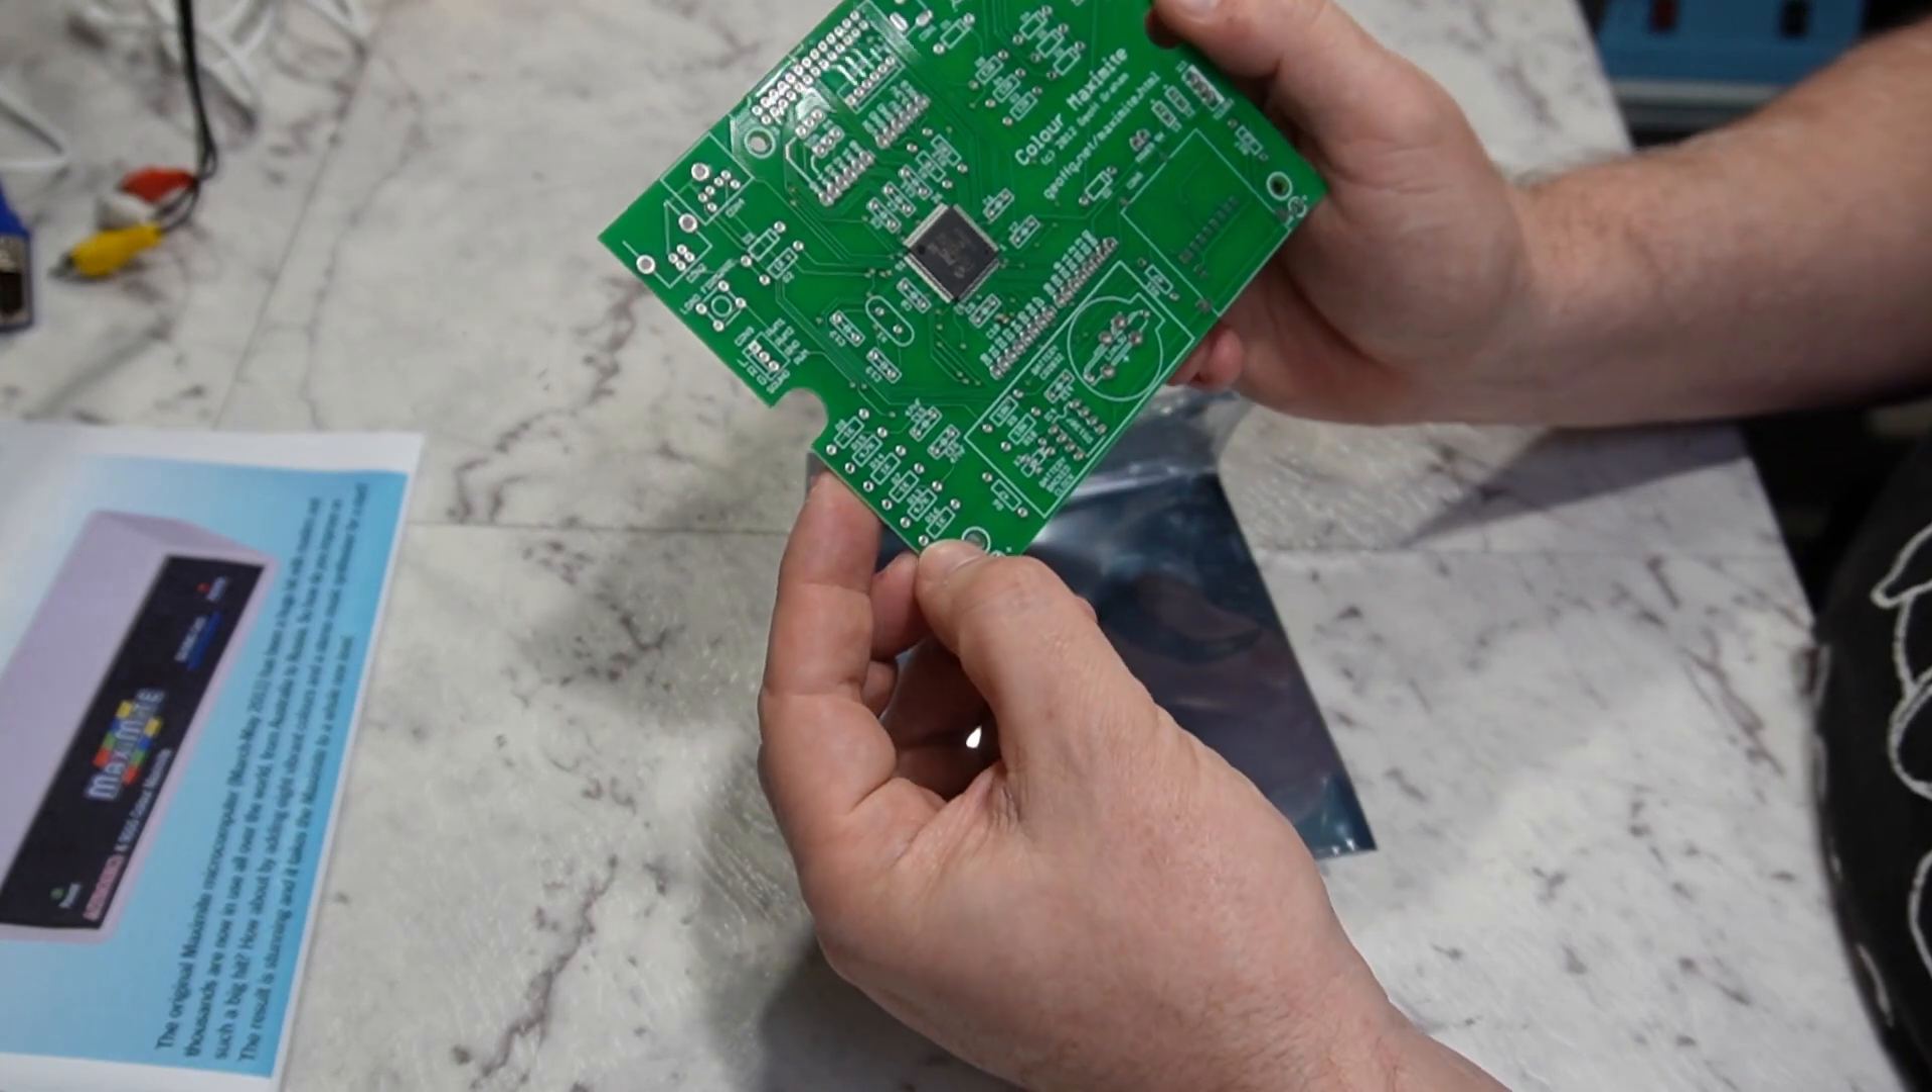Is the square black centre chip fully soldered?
Yes.